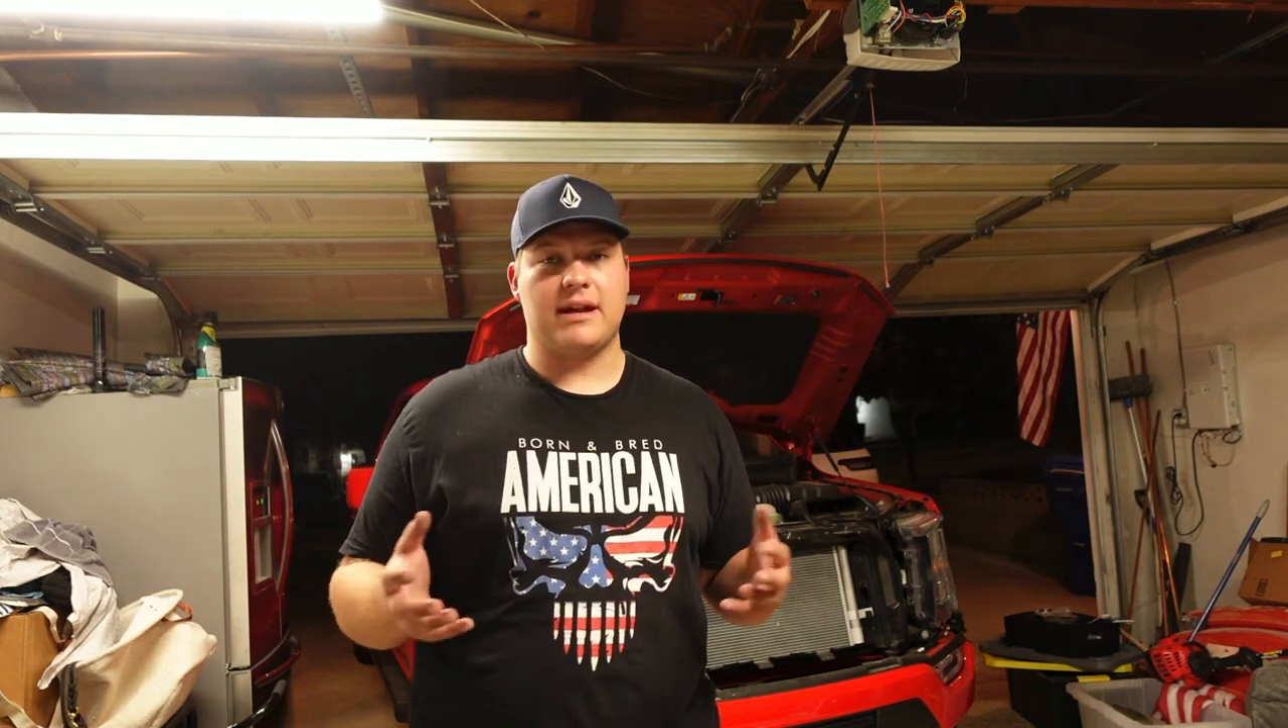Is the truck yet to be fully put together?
Yes.